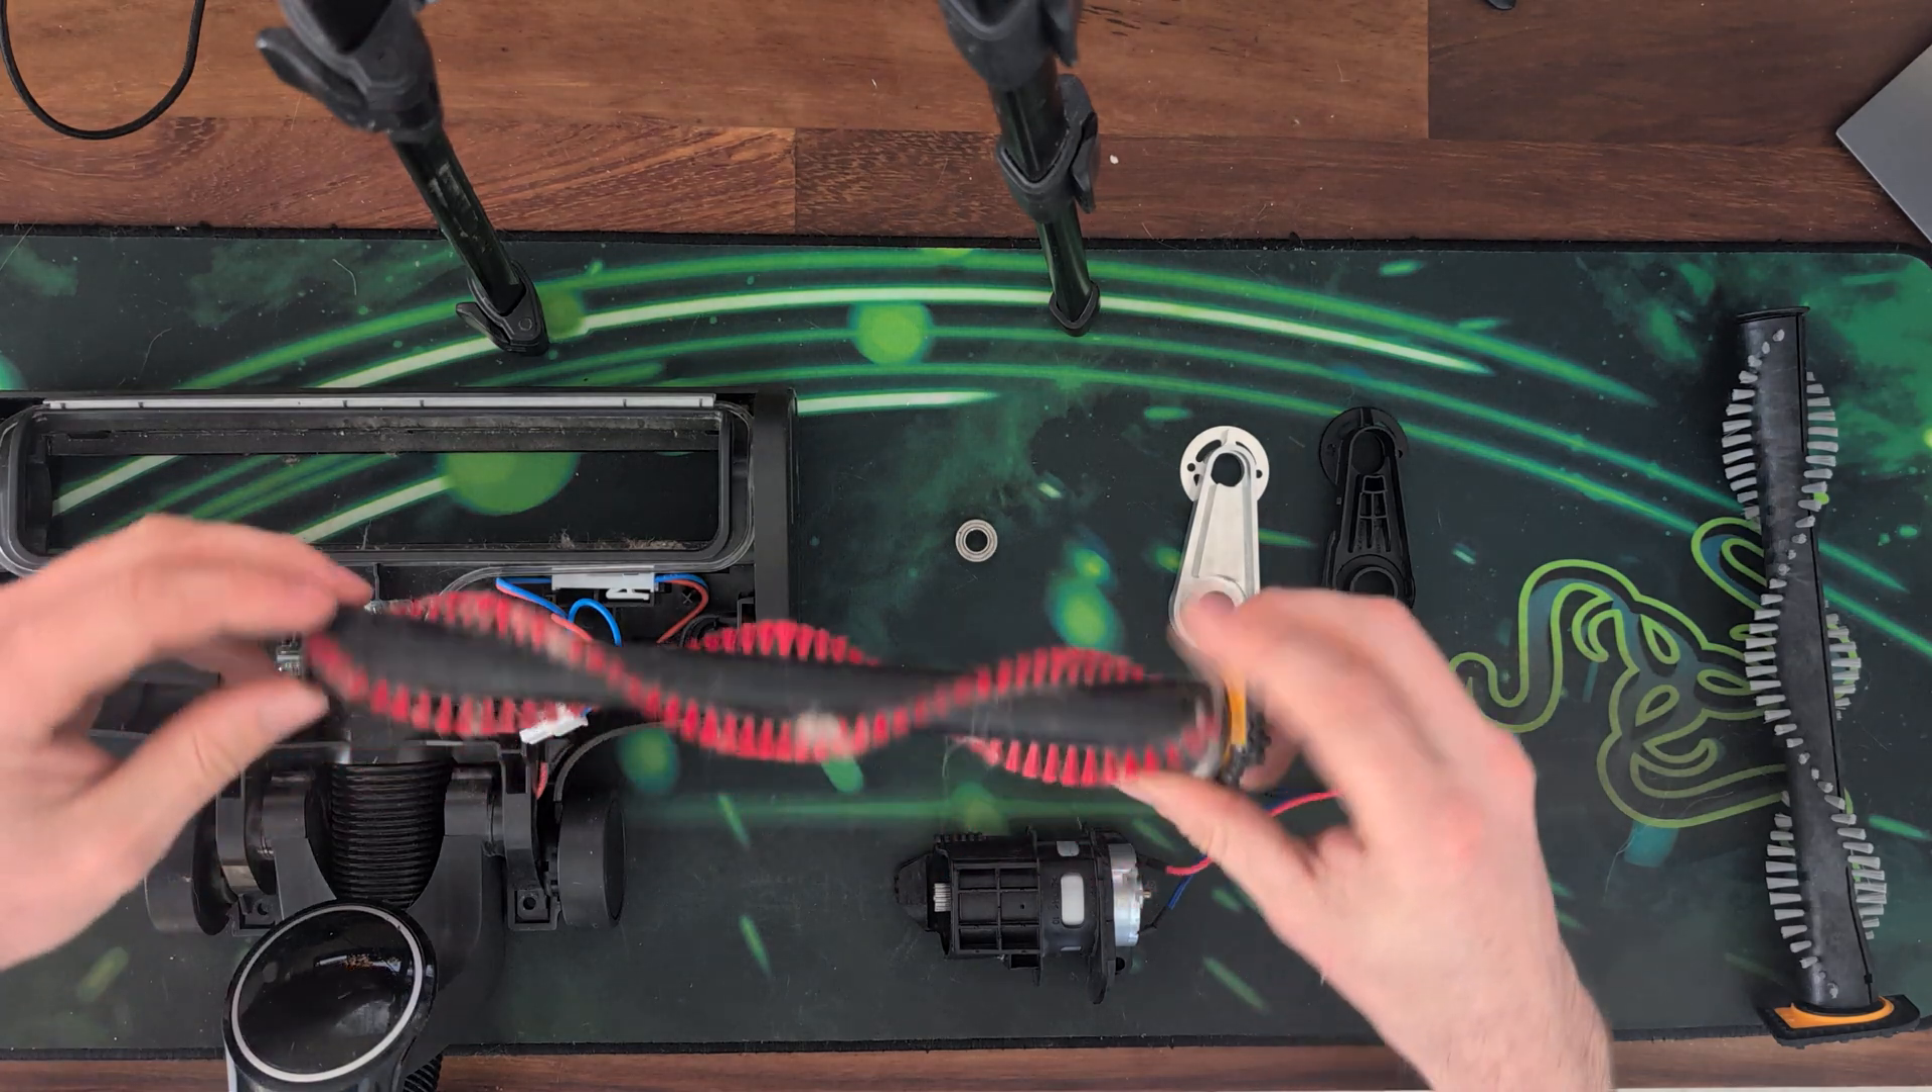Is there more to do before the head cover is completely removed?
No.